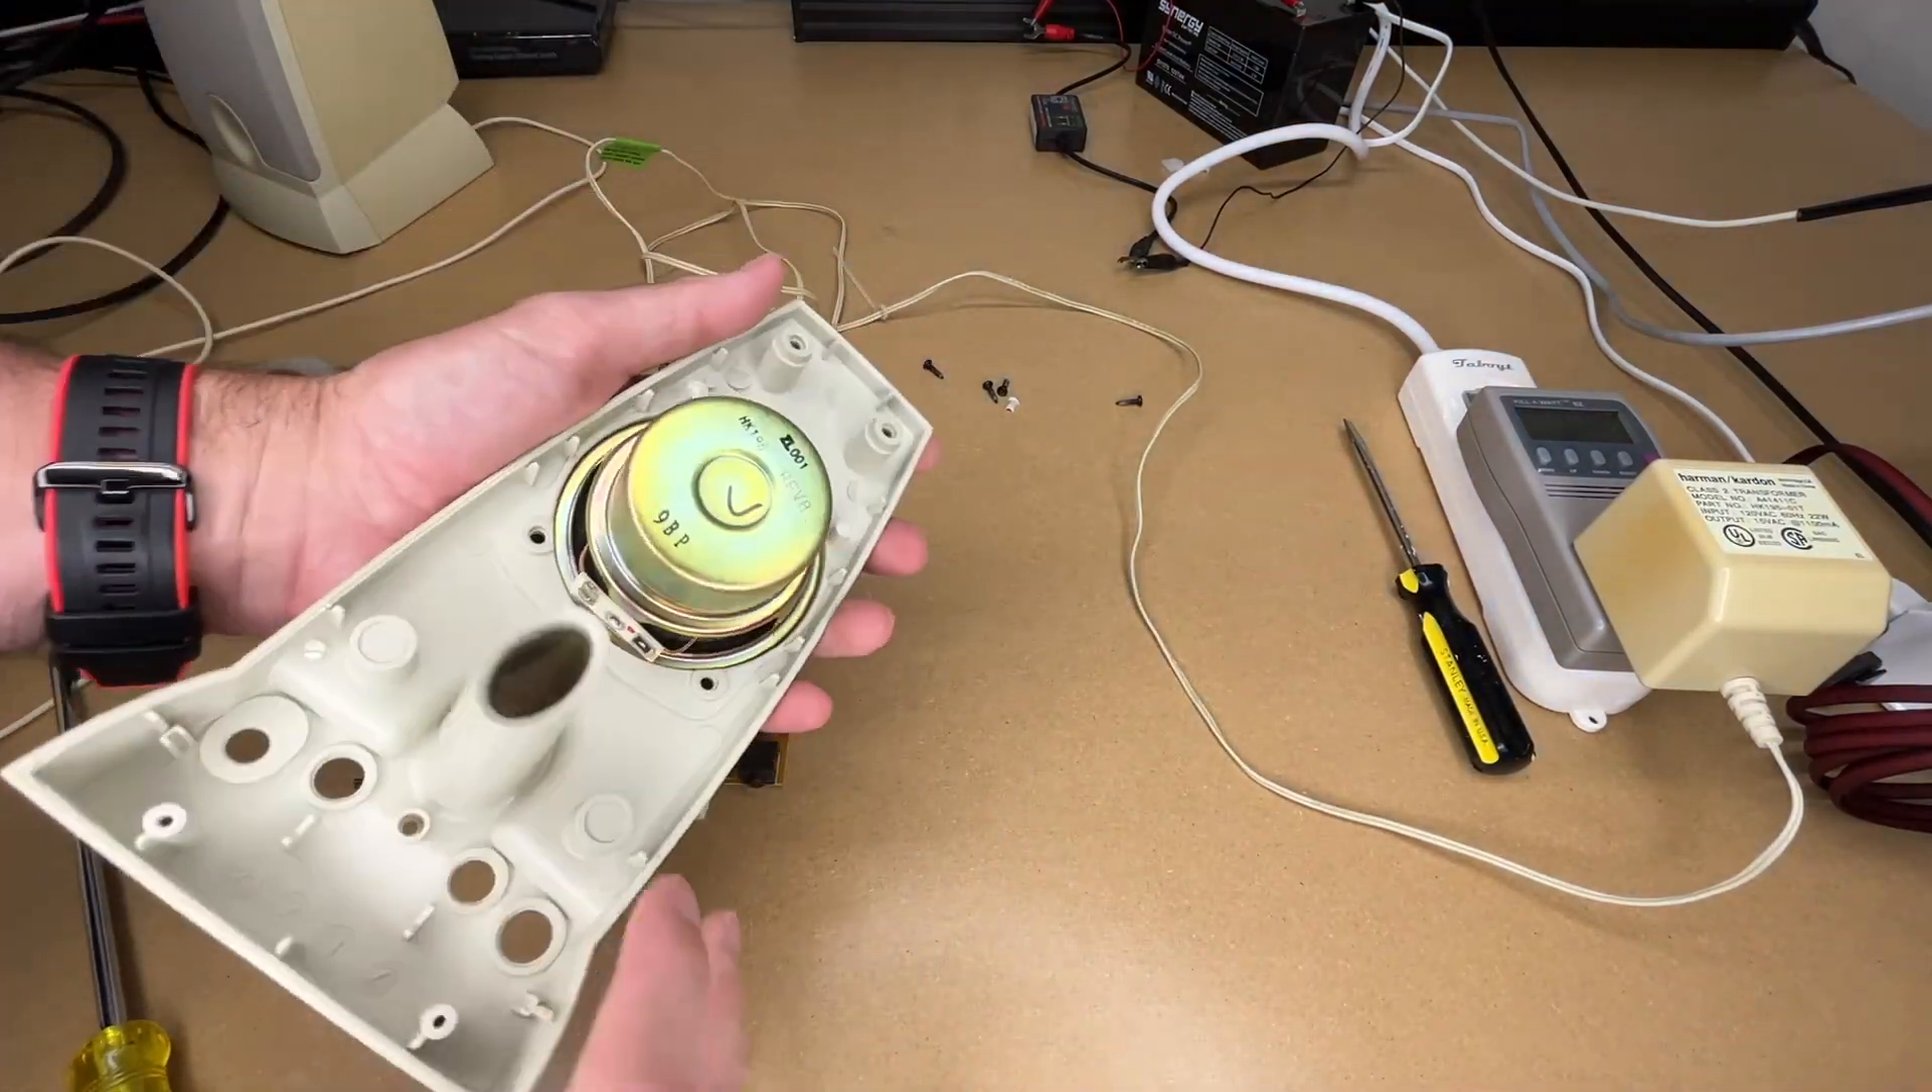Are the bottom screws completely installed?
No.